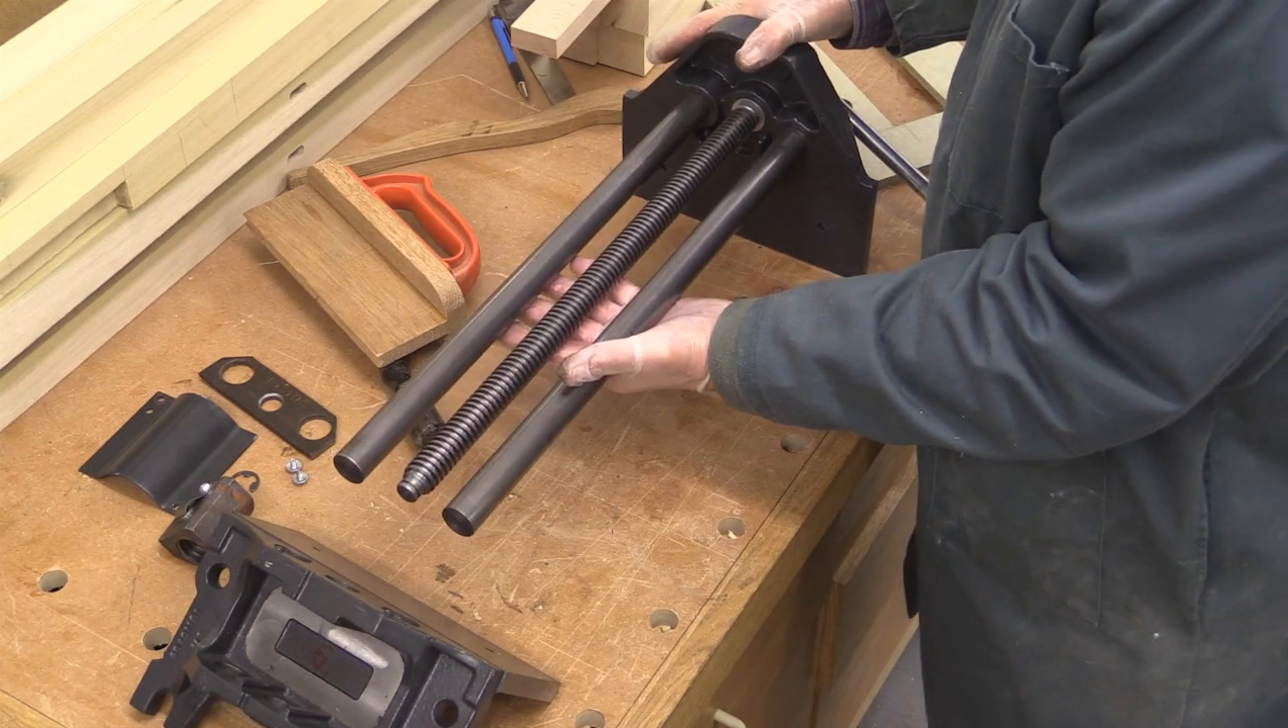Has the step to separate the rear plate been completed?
Yes.